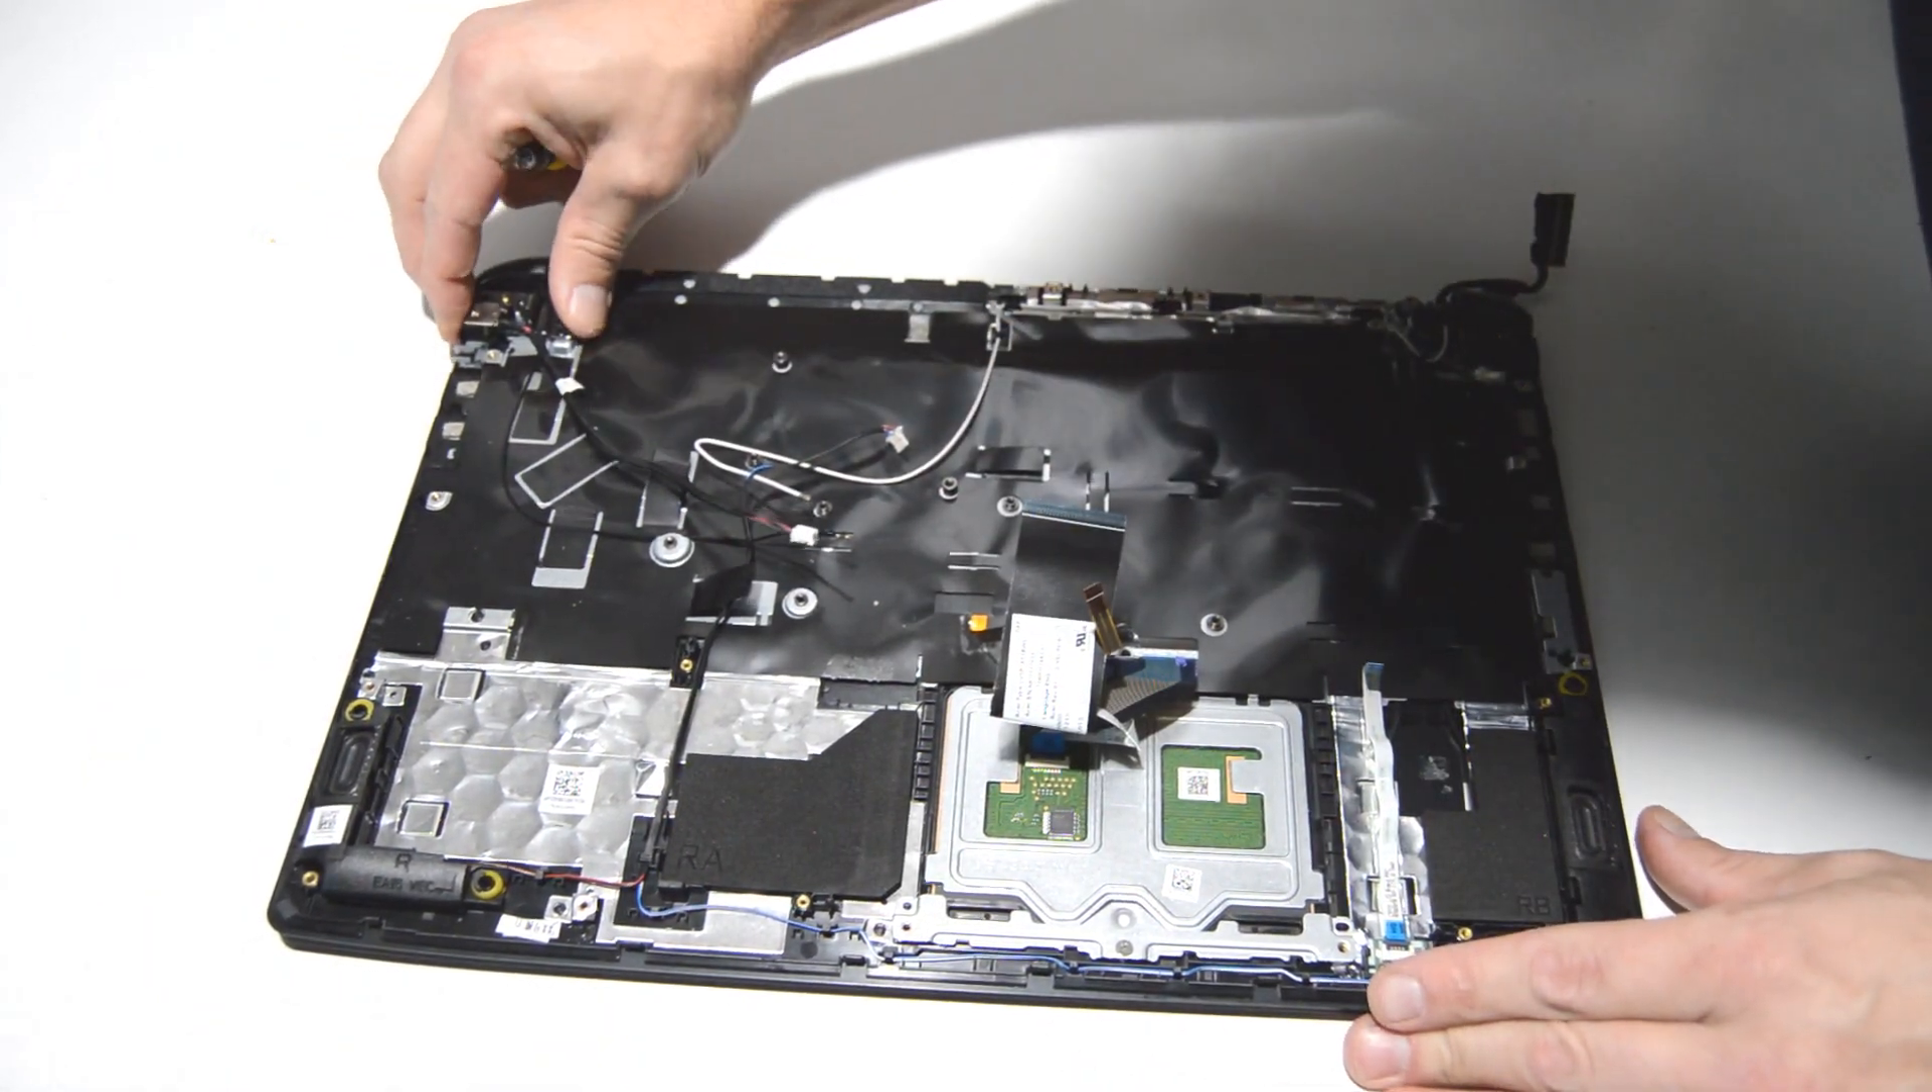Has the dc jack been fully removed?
No.